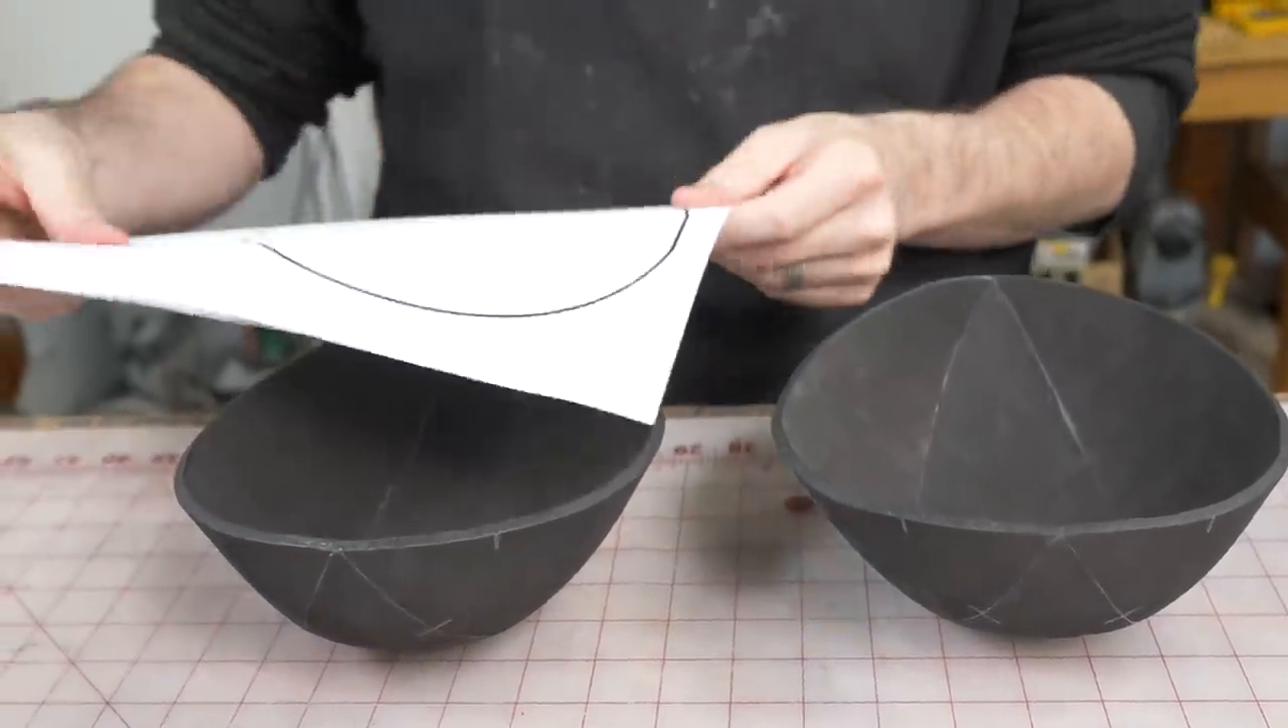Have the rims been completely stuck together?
No.